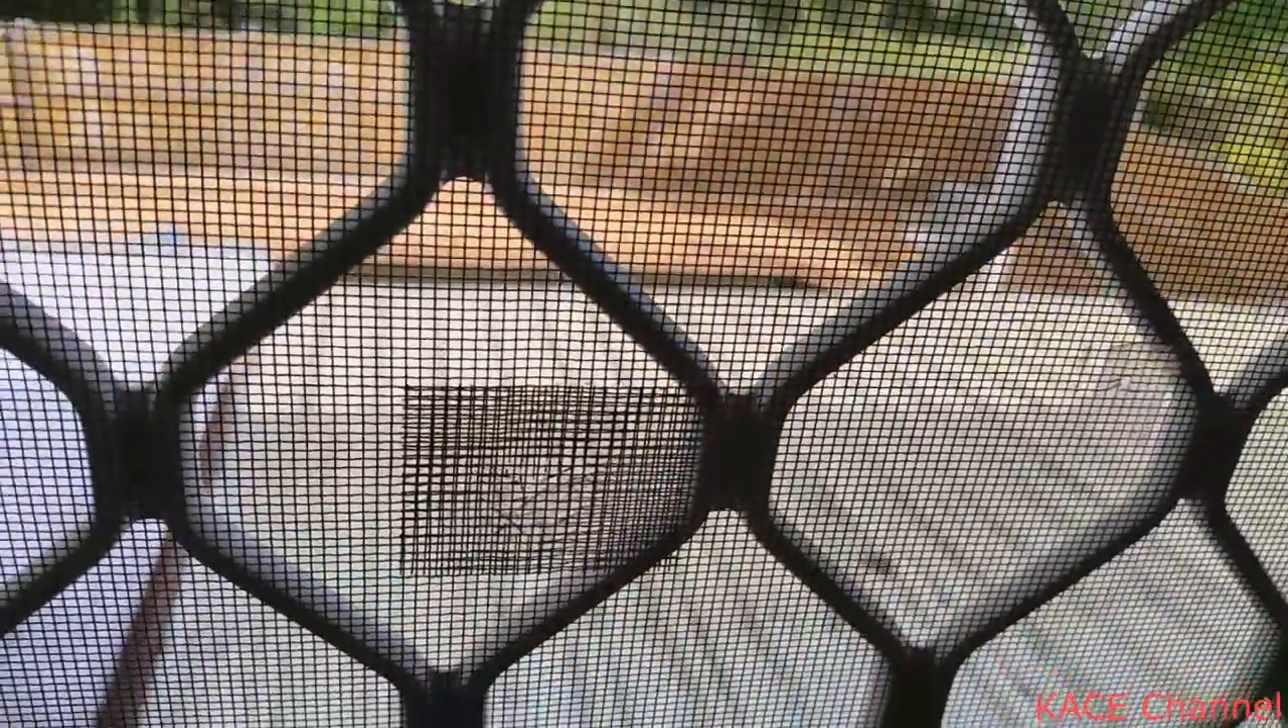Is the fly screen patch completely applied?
Yes.